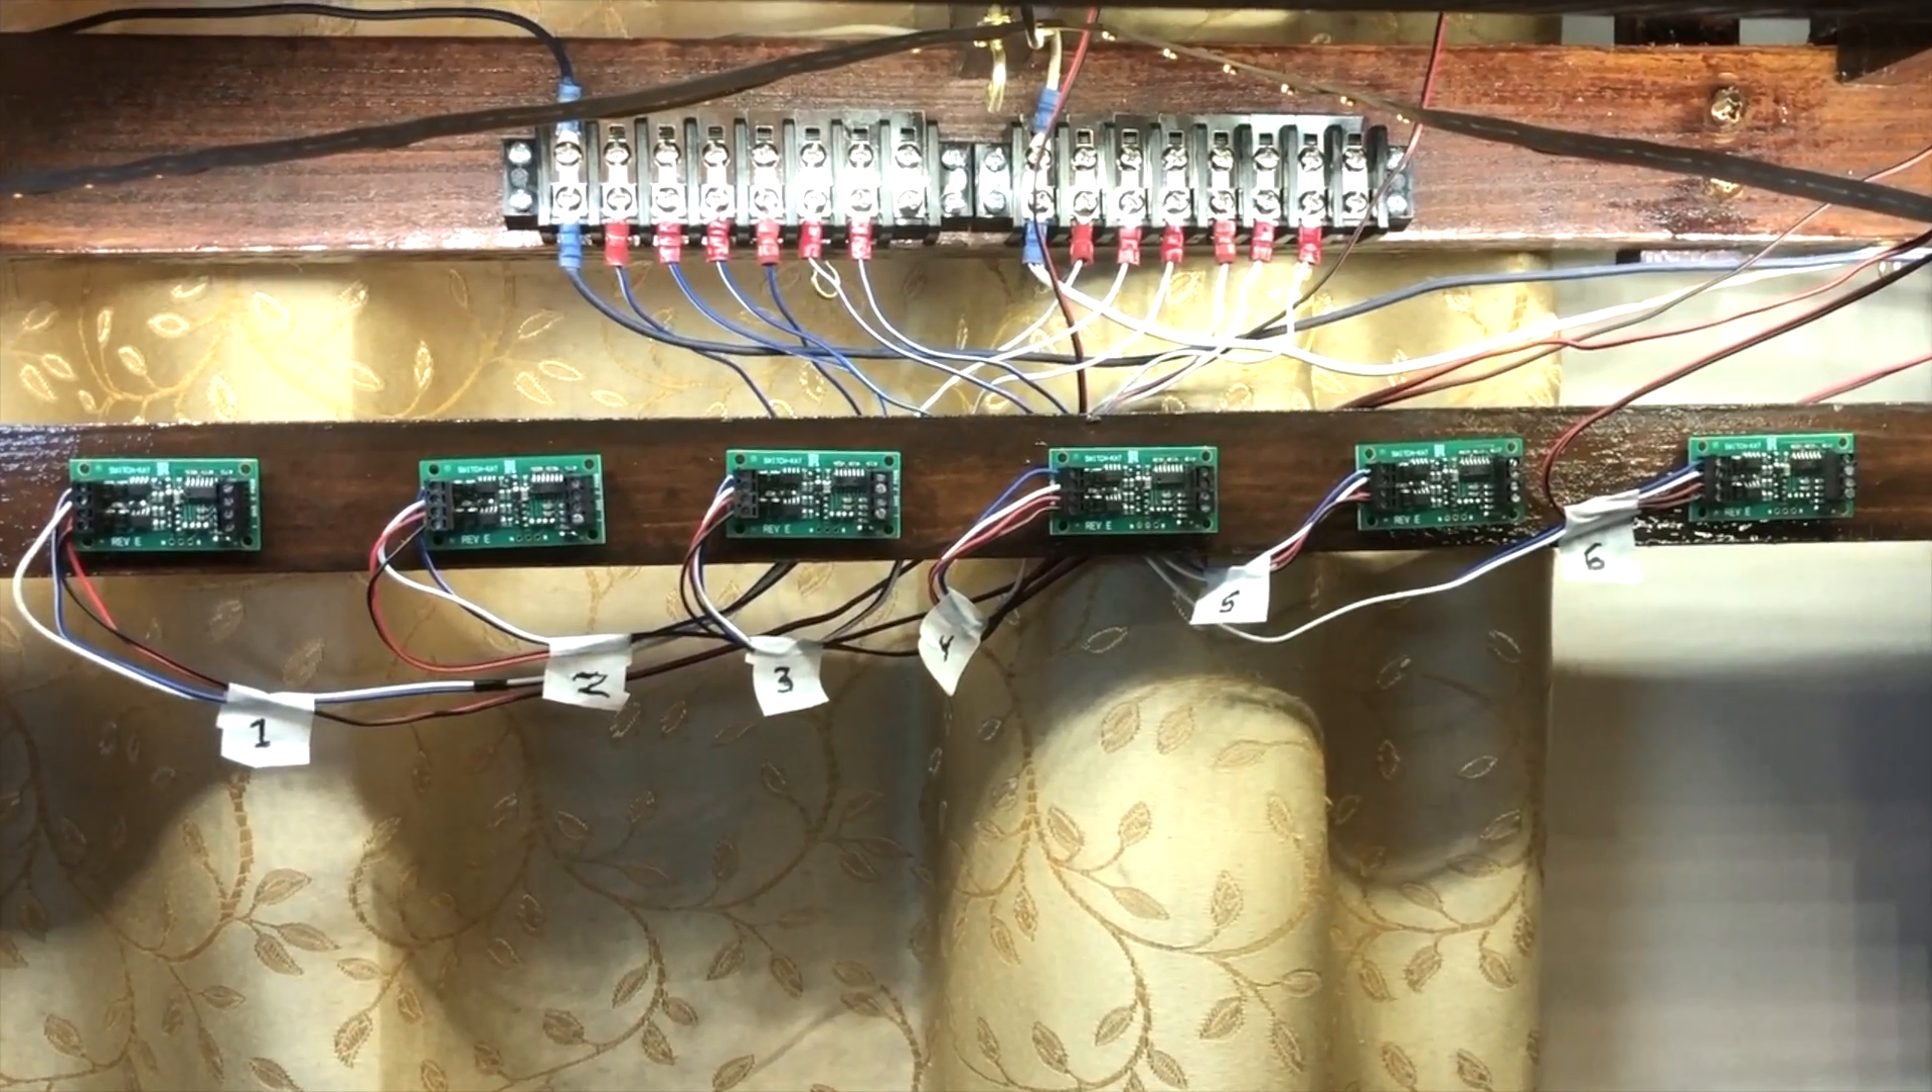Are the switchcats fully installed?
Yes.